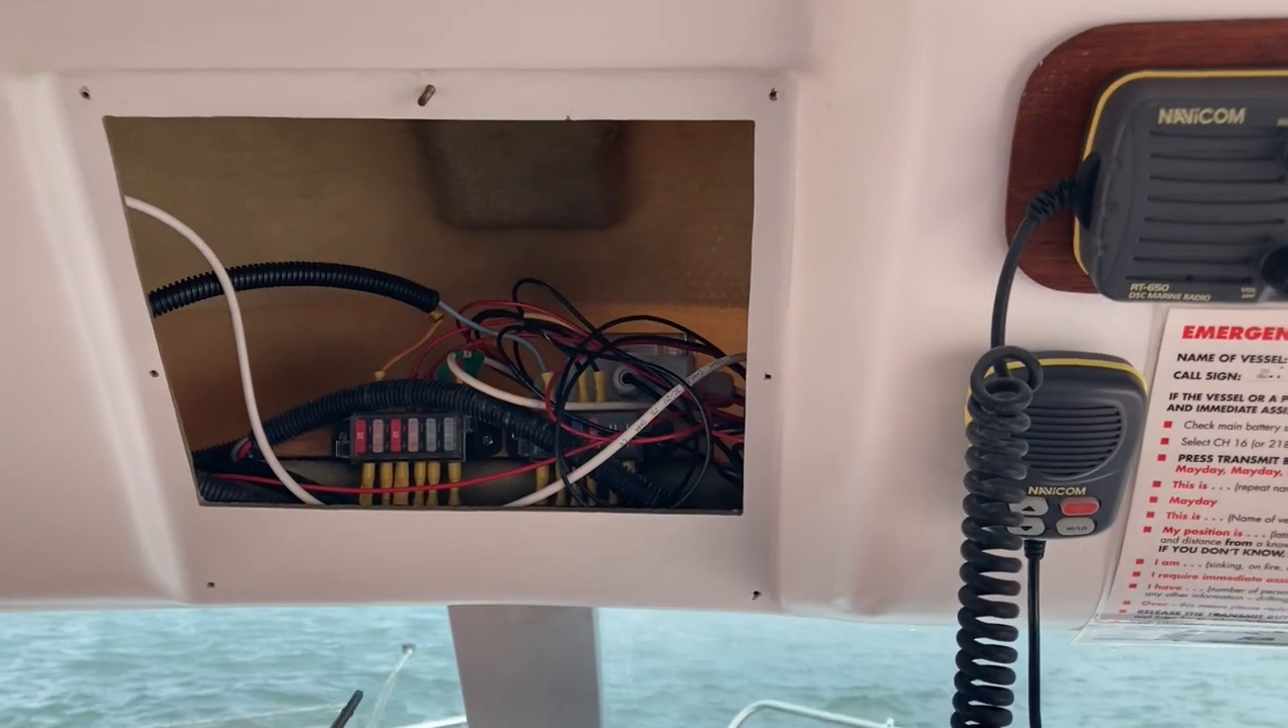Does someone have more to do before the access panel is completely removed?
No.